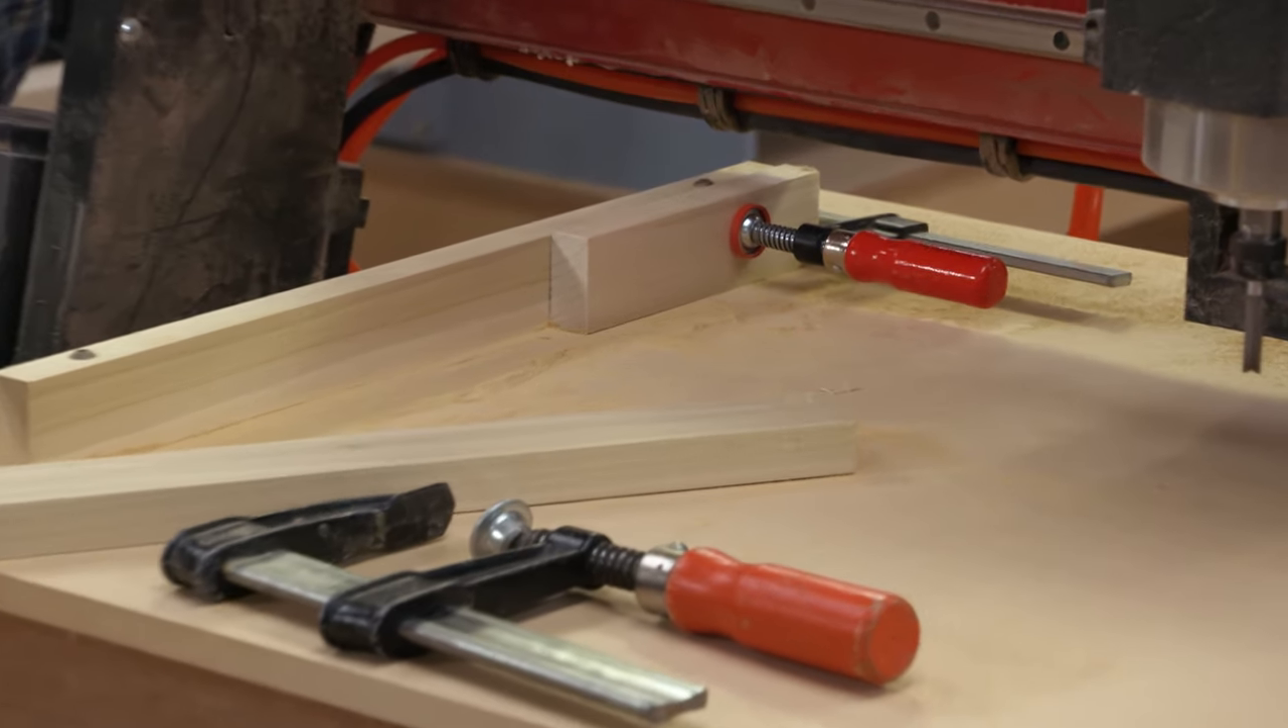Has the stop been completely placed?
Yes.